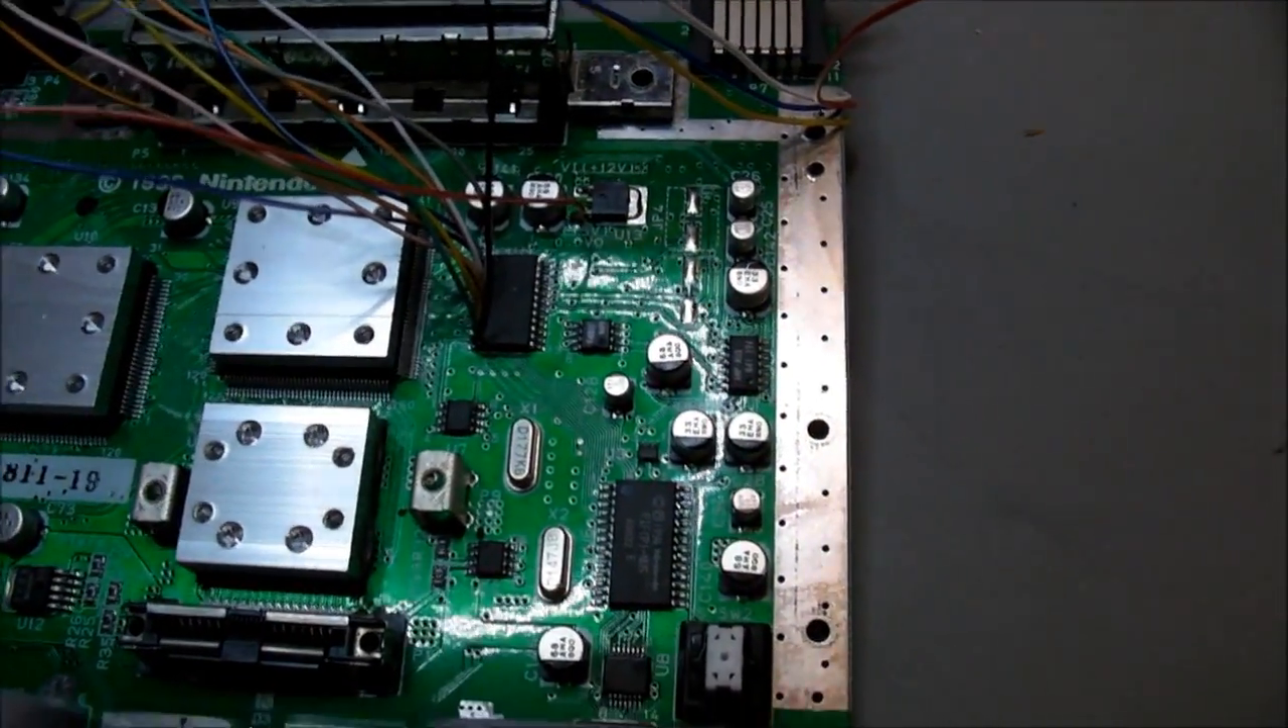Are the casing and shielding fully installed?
No.